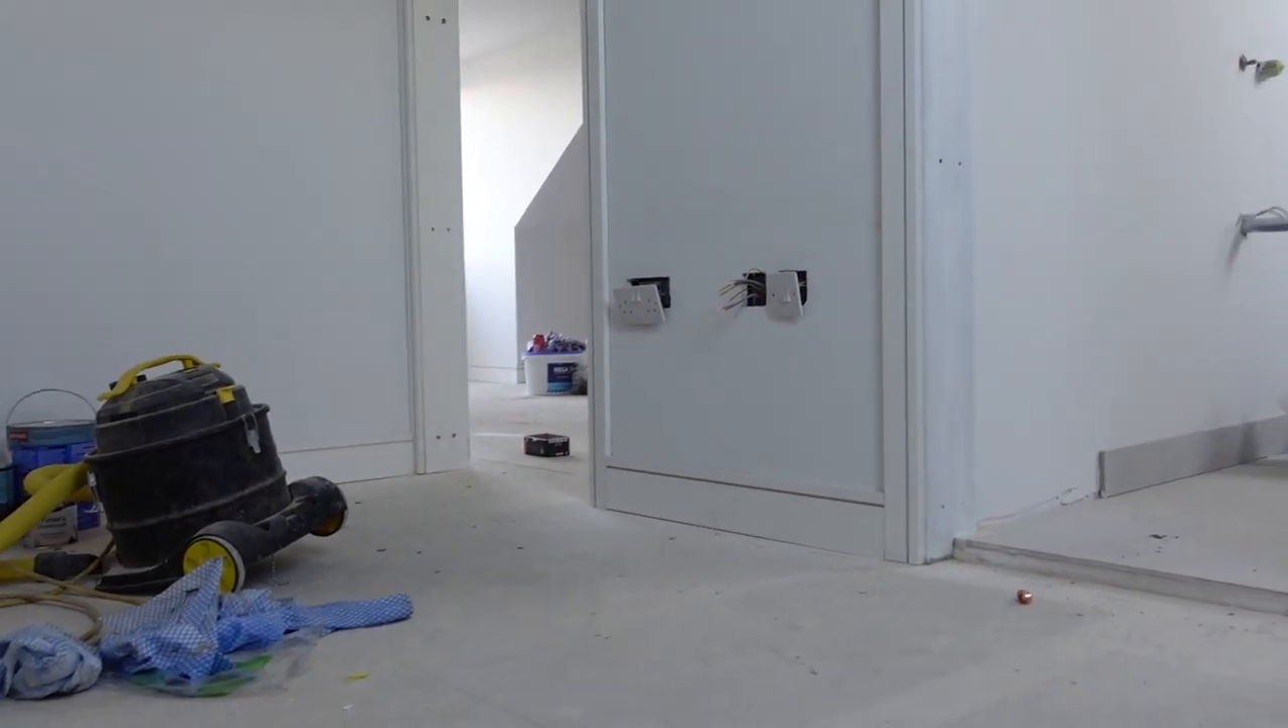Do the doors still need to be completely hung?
Yes.